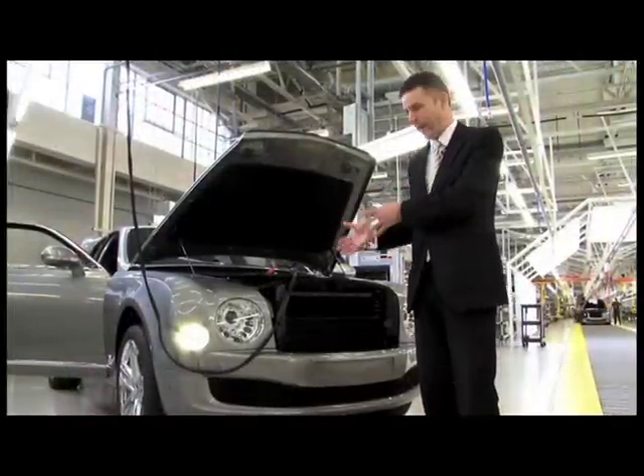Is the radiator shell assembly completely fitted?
No.